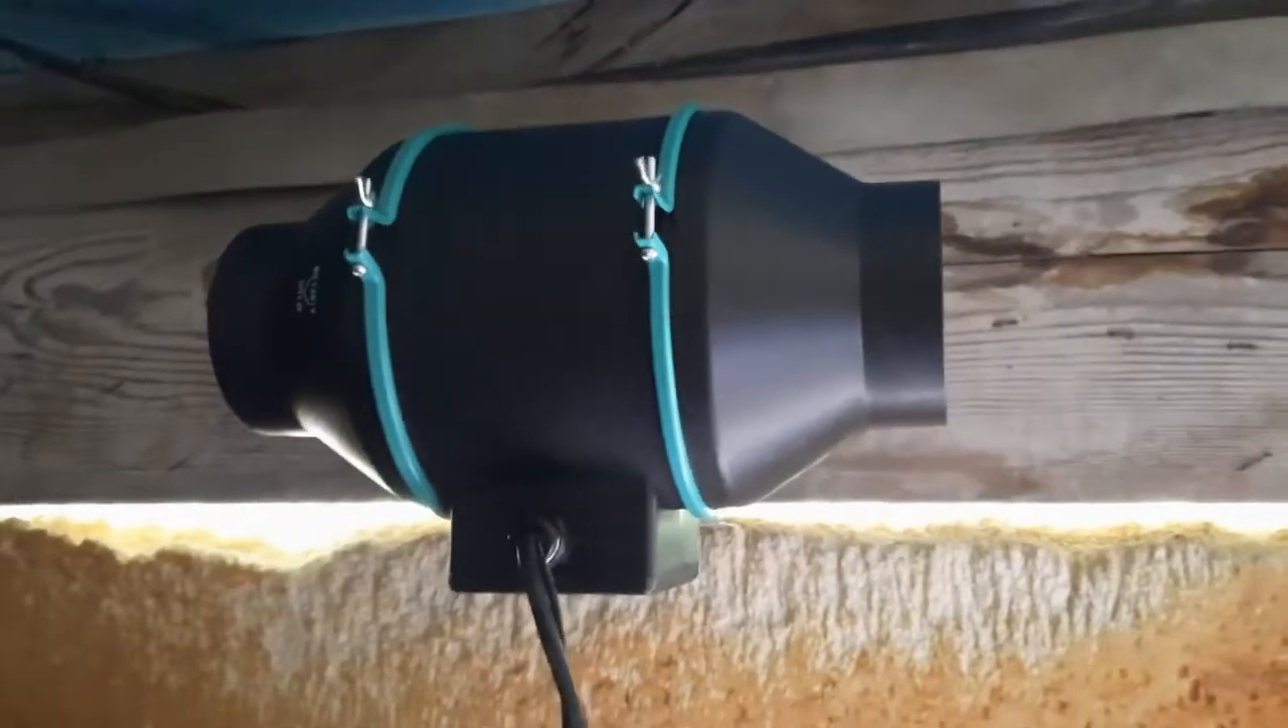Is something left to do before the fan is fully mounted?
No.